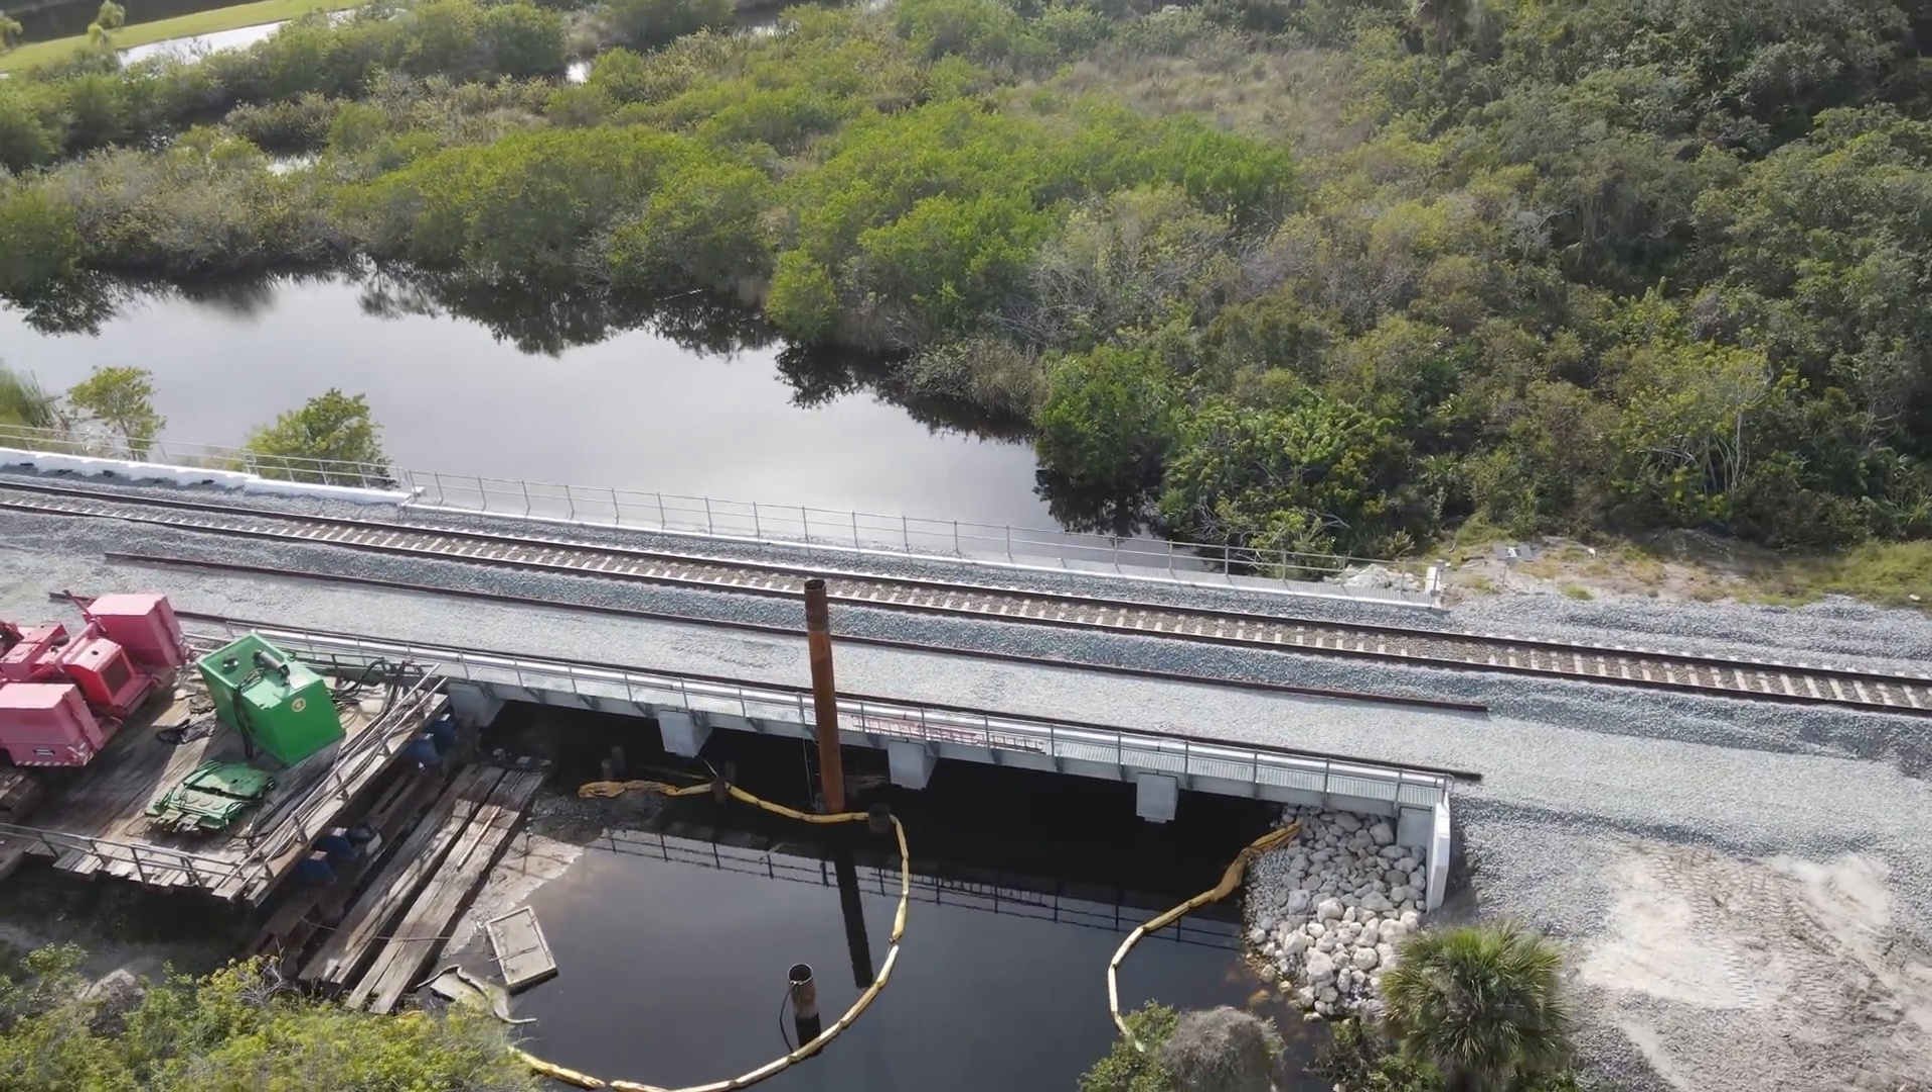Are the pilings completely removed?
No.